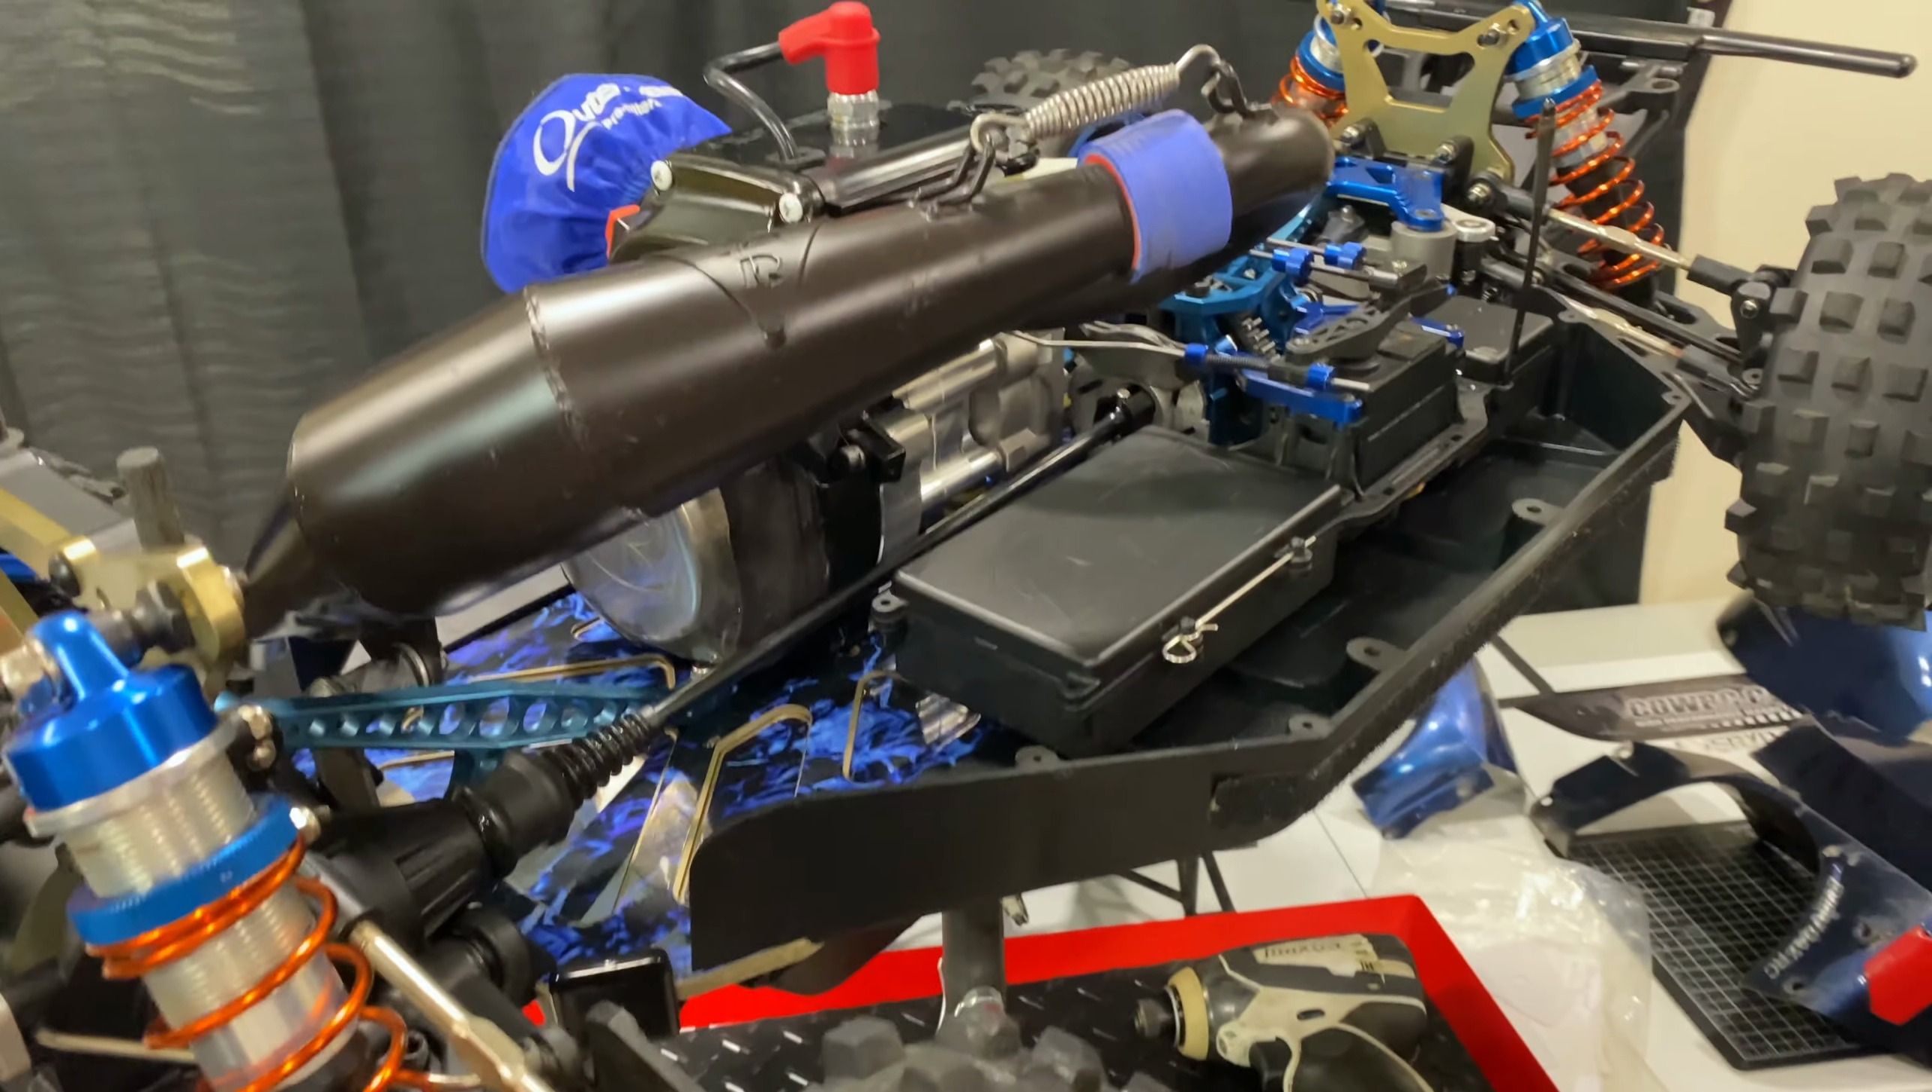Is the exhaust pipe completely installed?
Yes.